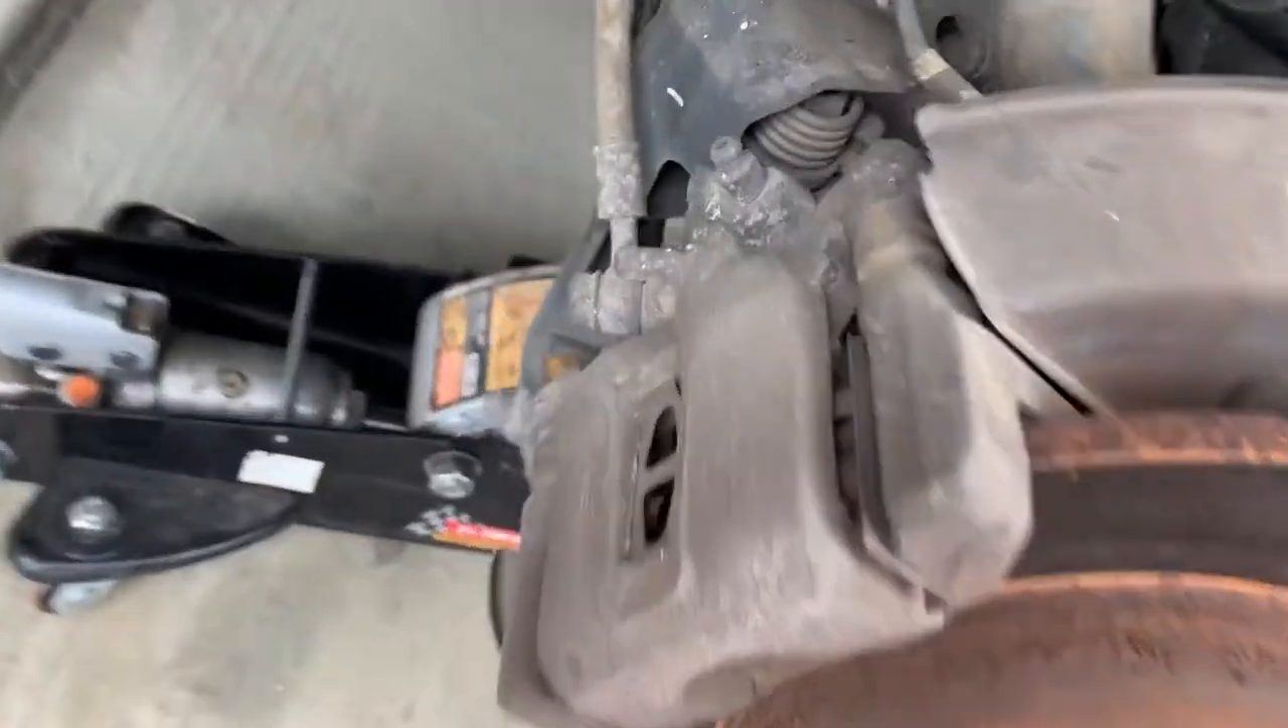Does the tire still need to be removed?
No.